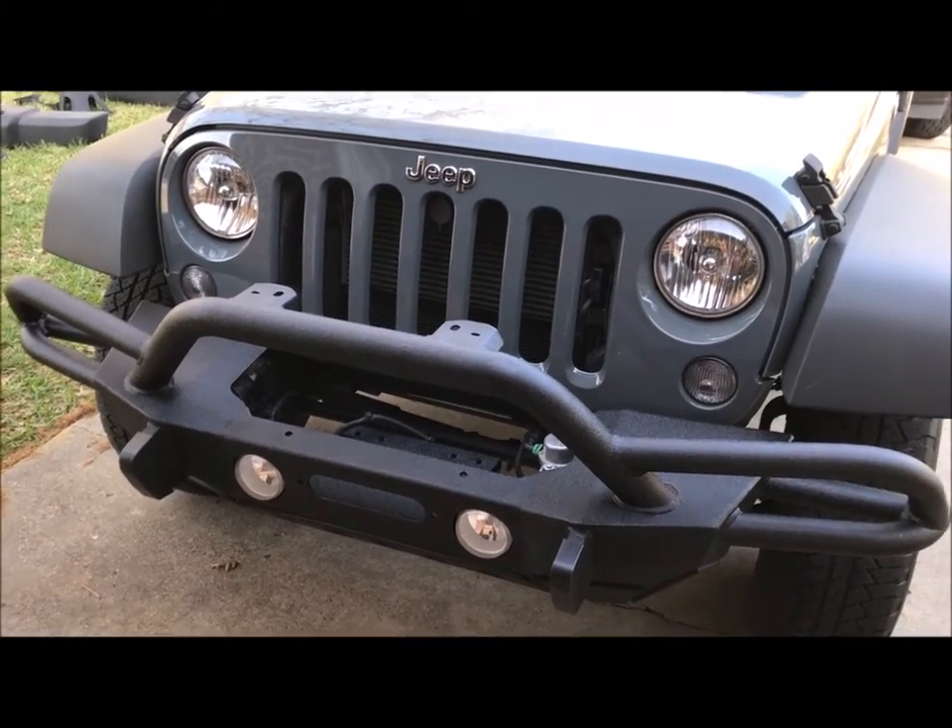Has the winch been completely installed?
No.